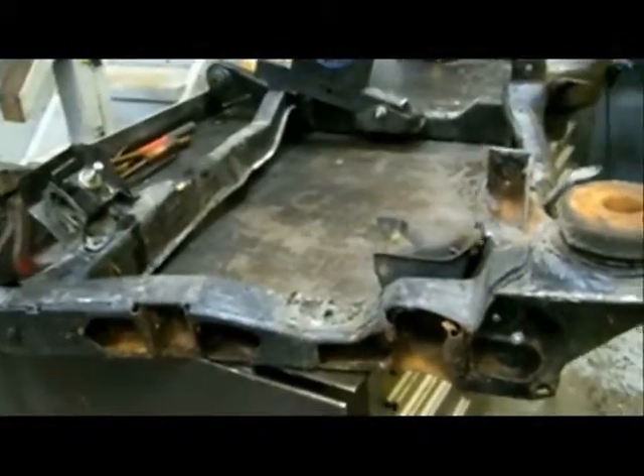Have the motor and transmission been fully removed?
Yes.